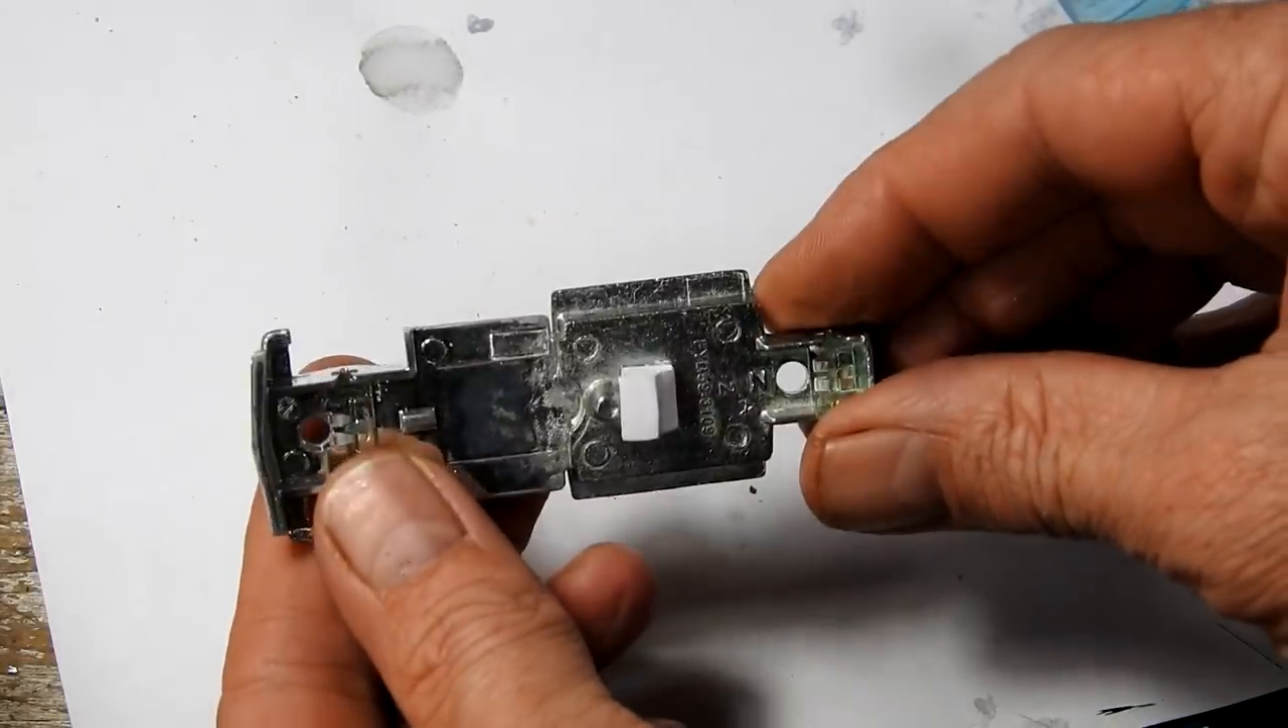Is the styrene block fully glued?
Yes.